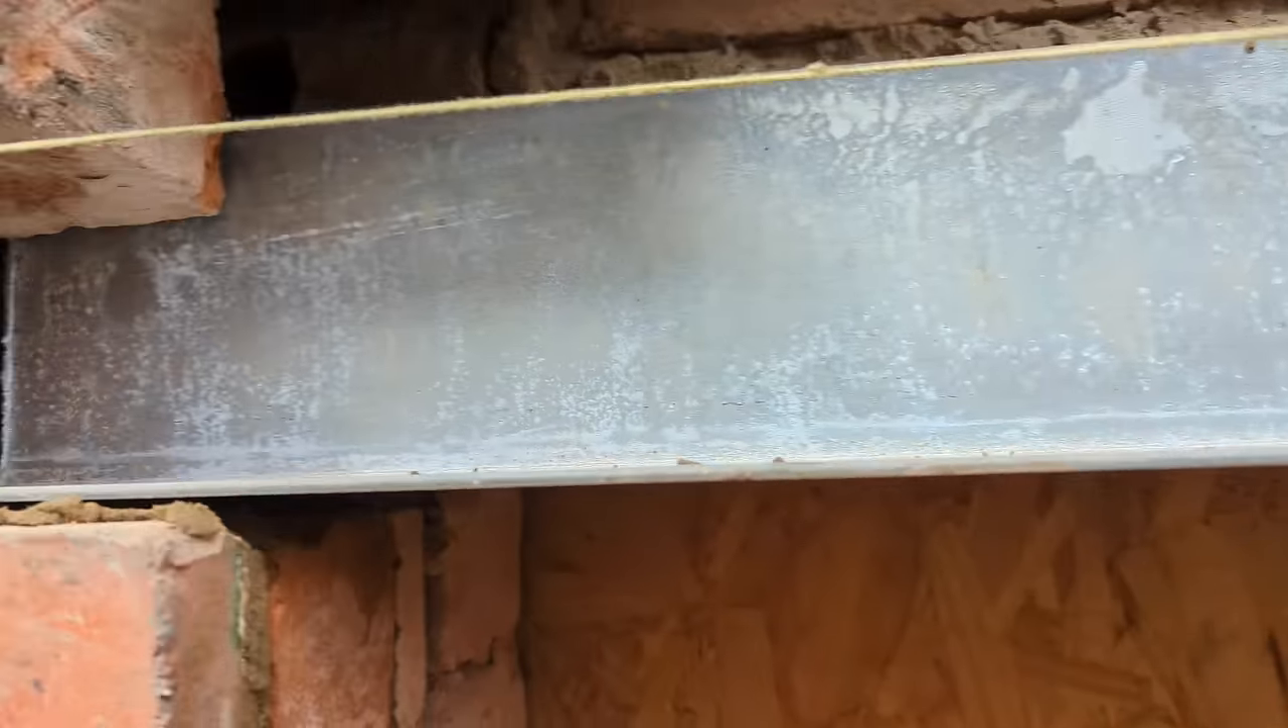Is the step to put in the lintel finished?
Yes.